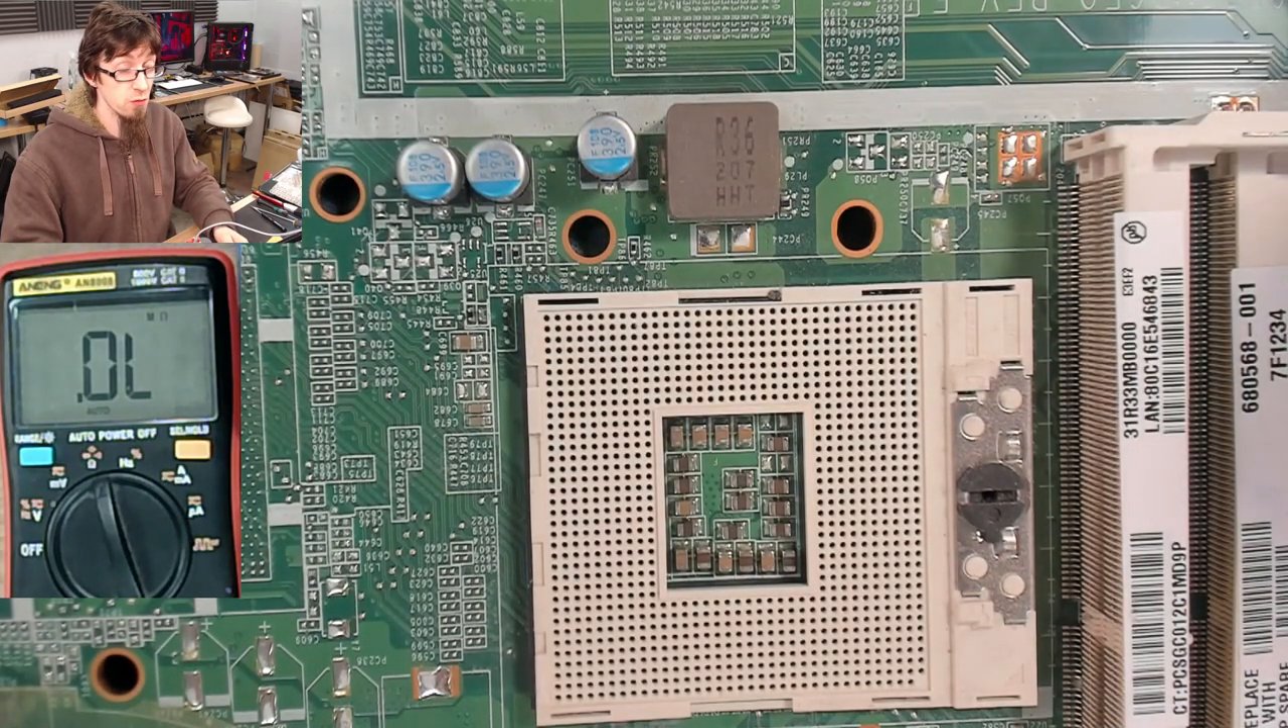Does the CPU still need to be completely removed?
No.